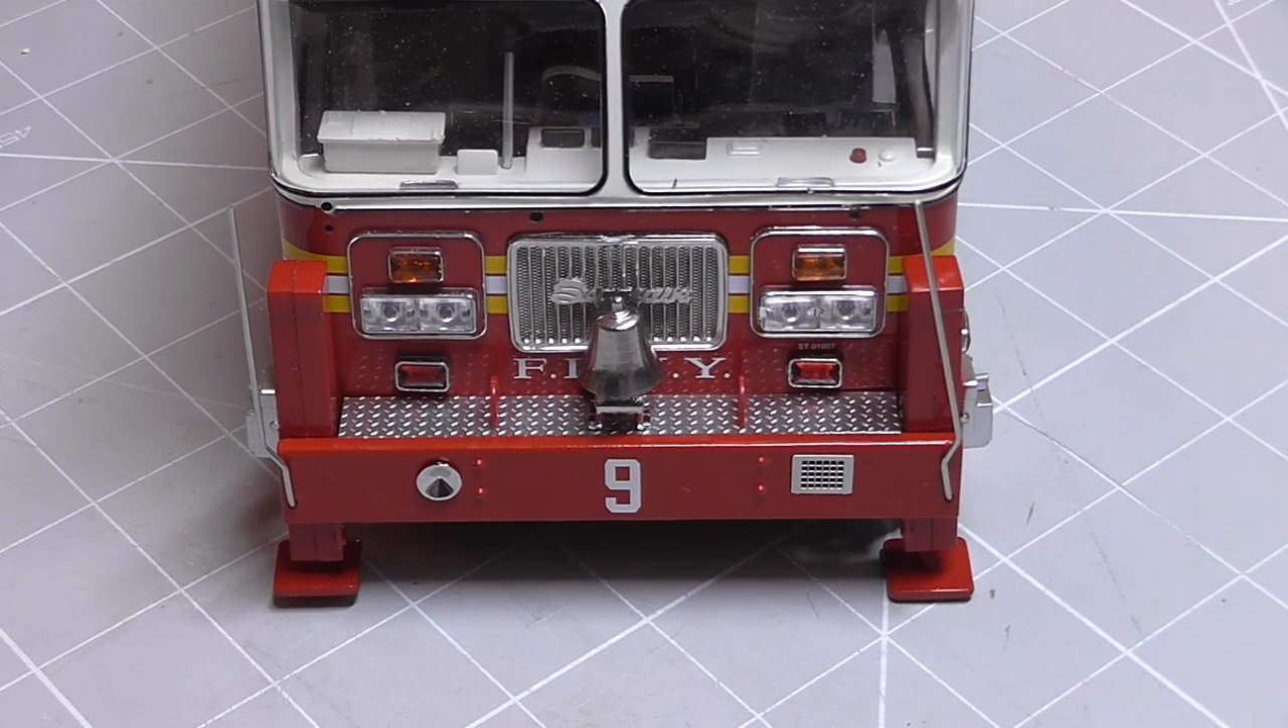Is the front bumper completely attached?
Yes.